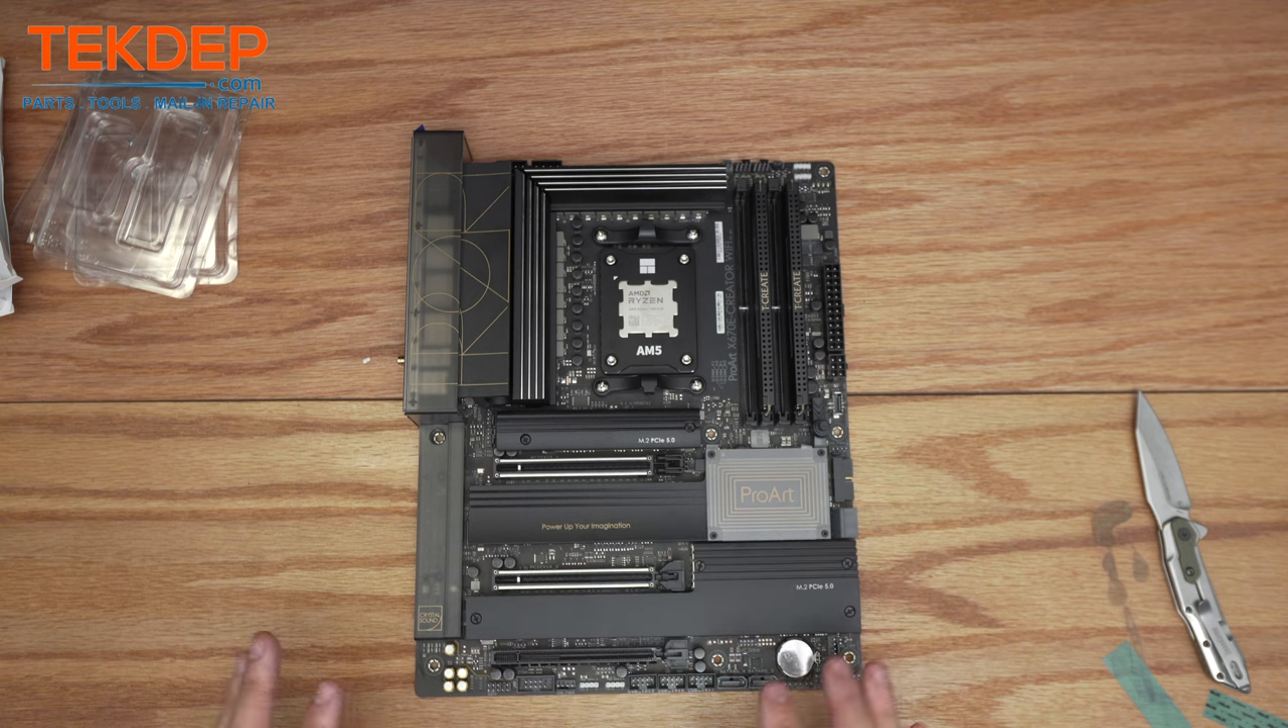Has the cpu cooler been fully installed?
No.